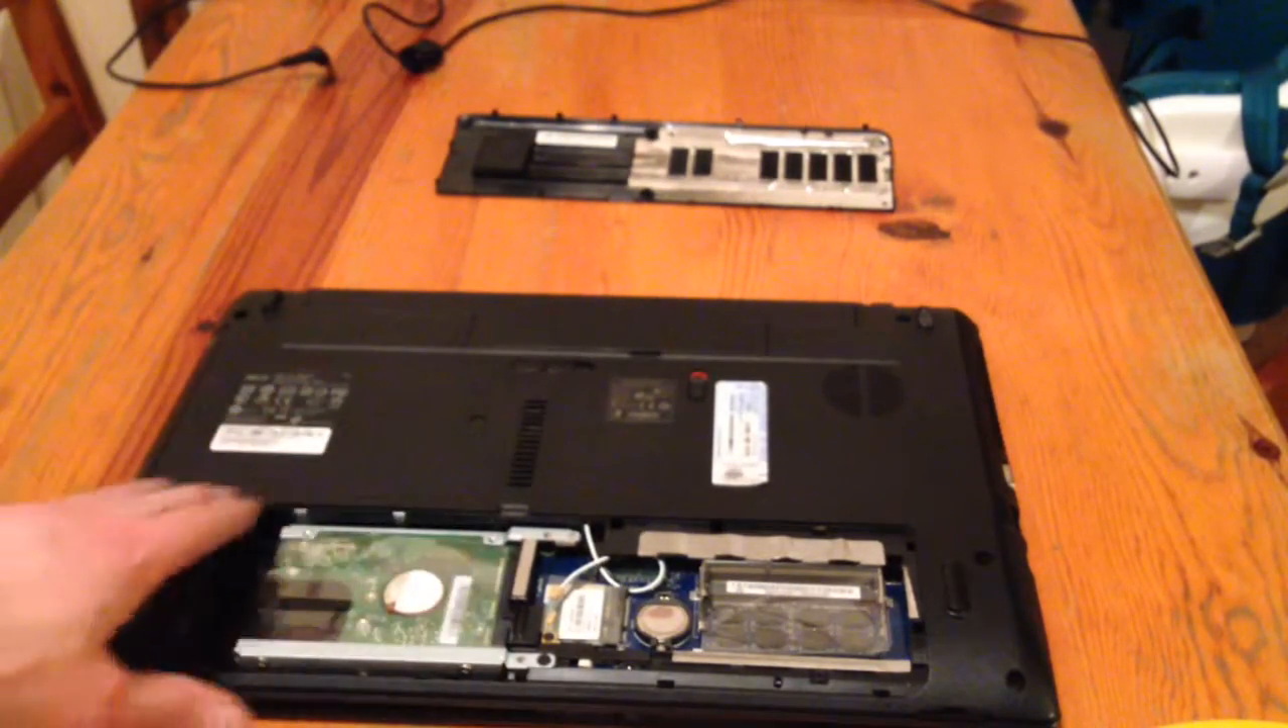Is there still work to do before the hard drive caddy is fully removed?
Yes.